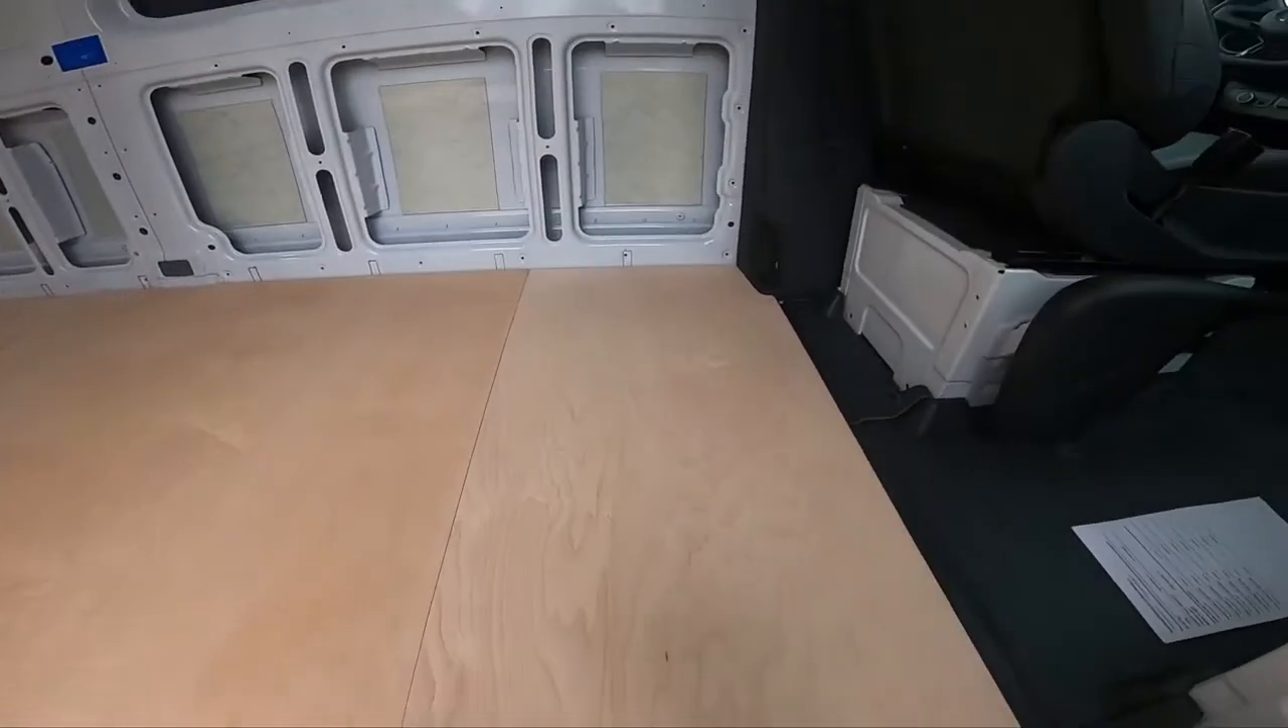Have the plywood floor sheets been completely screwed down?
No.